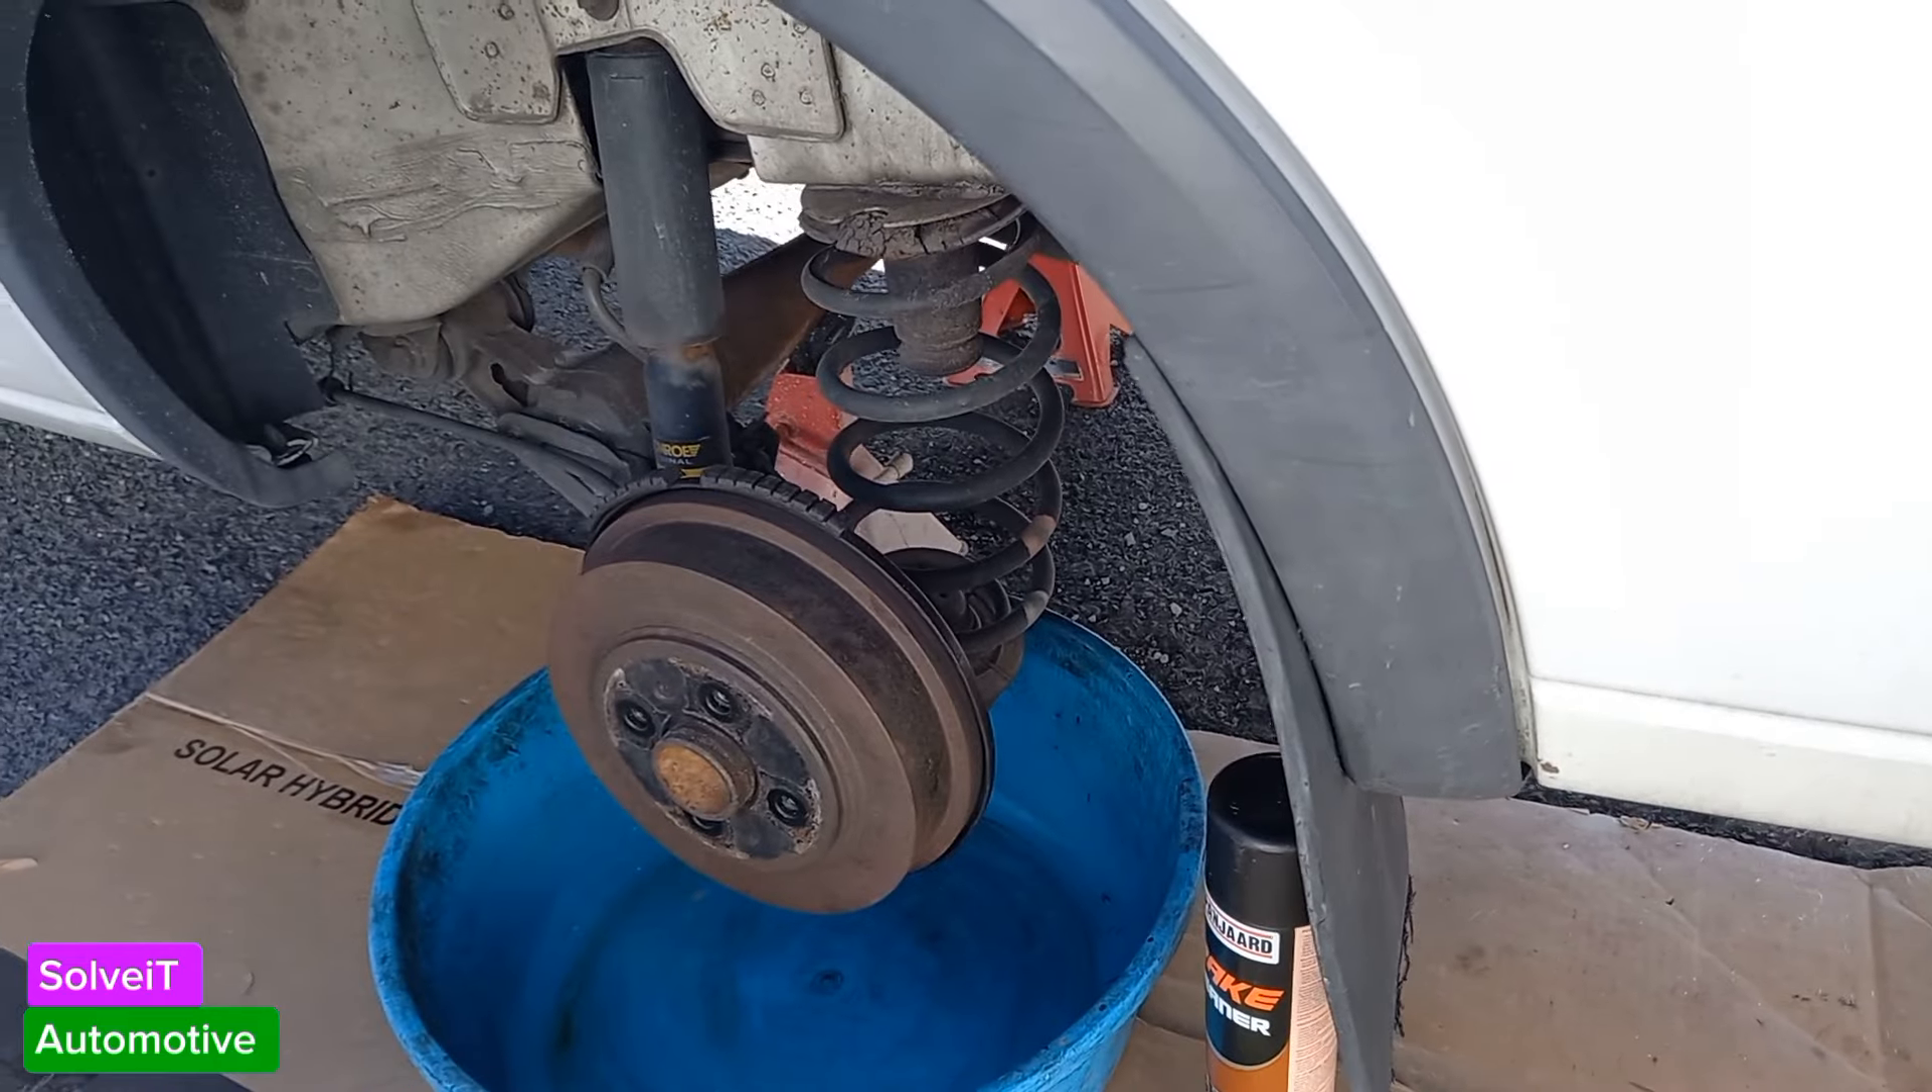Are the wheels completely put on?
No.